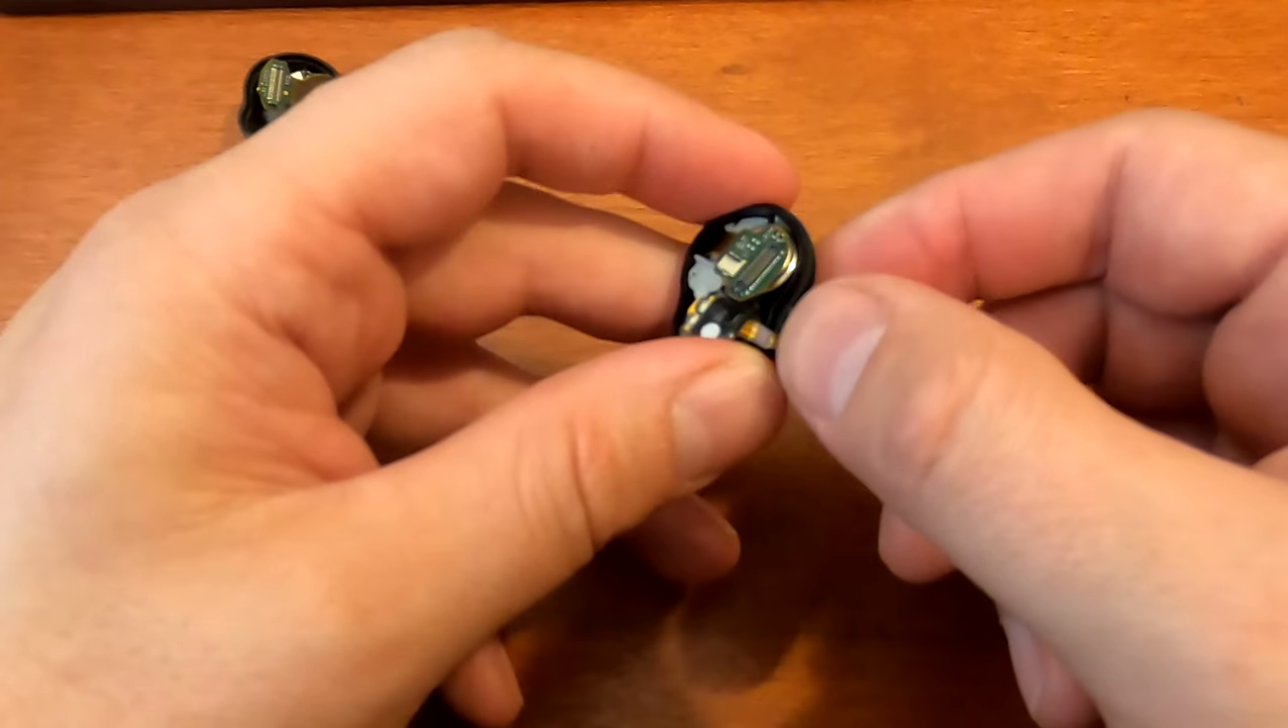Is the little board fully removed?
No.